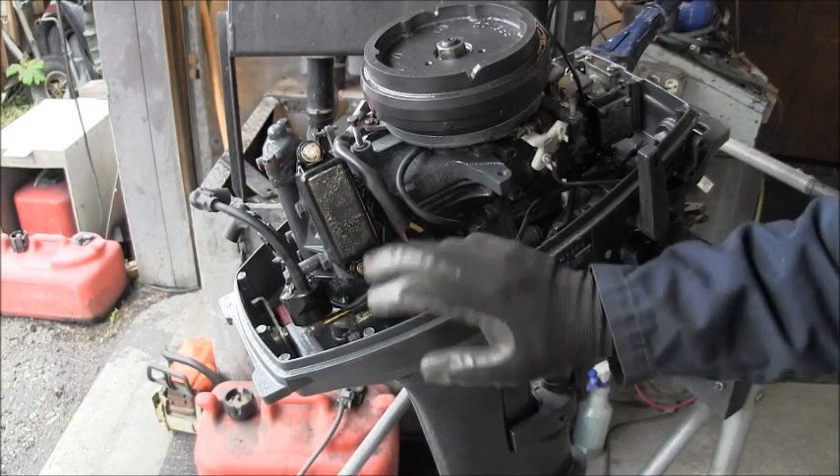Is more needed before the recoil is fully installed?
Yes.